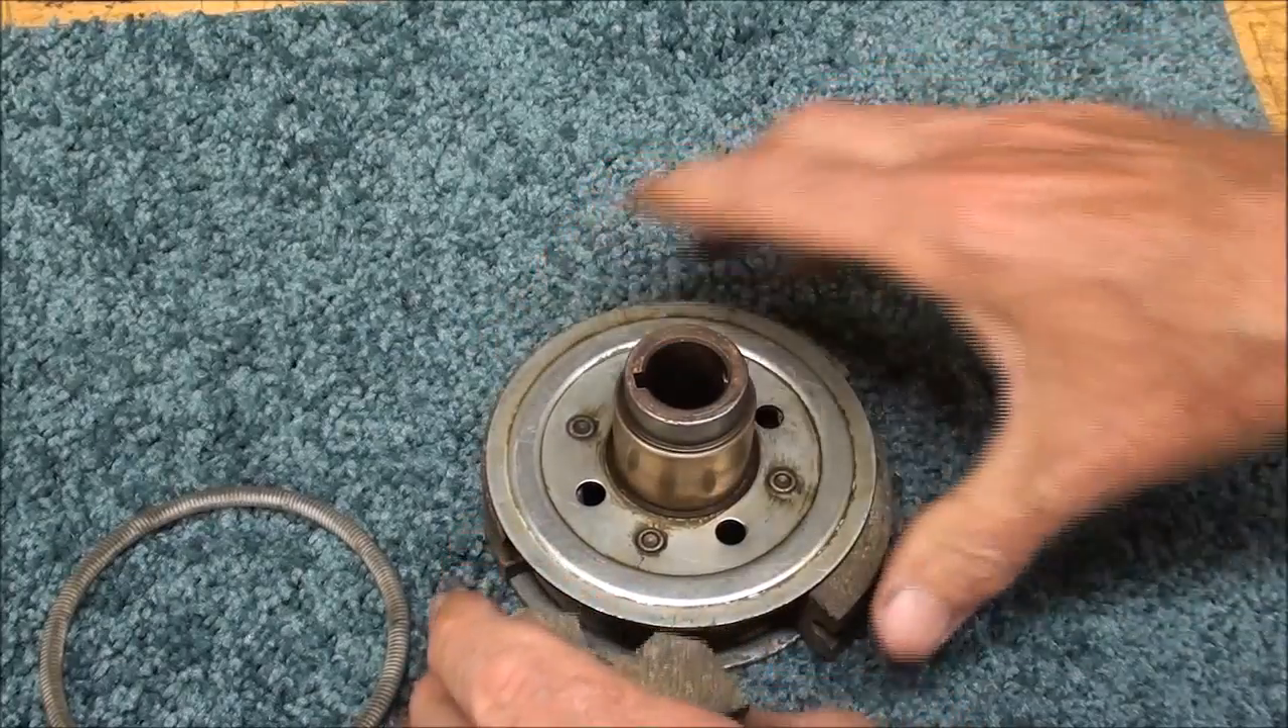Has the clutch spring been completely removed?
Yes.